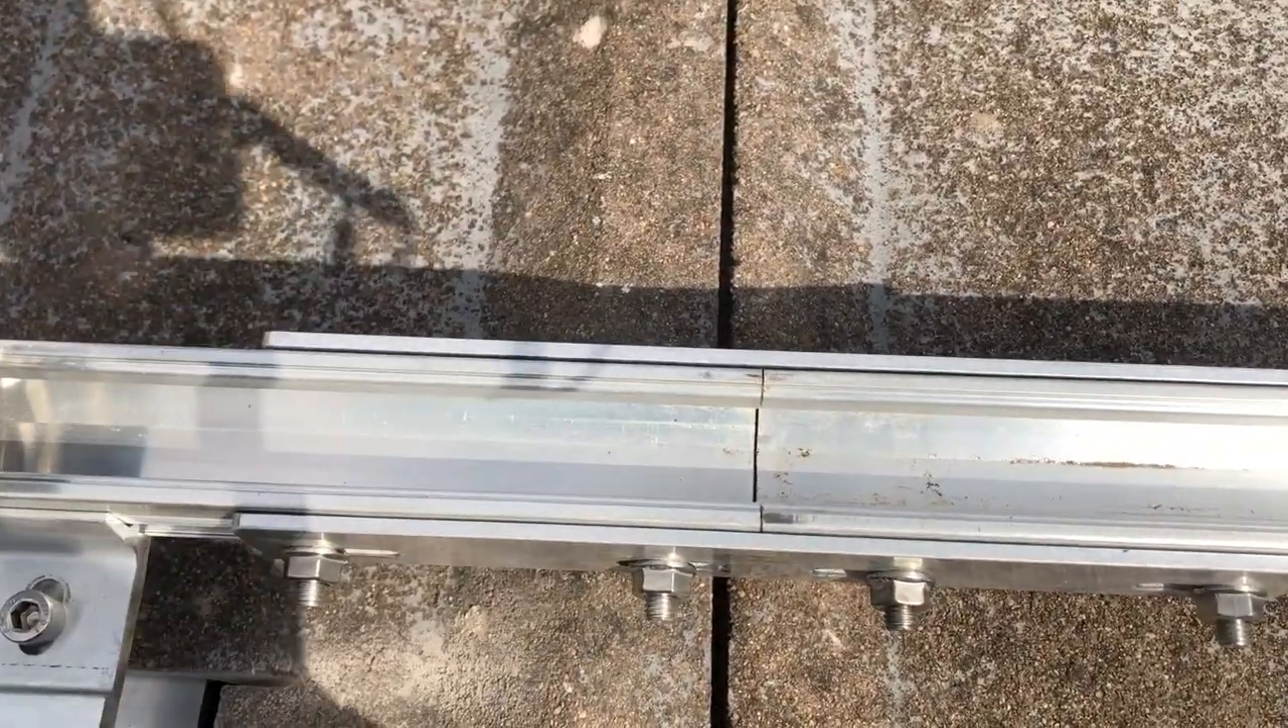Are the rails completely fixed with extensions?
Yes.